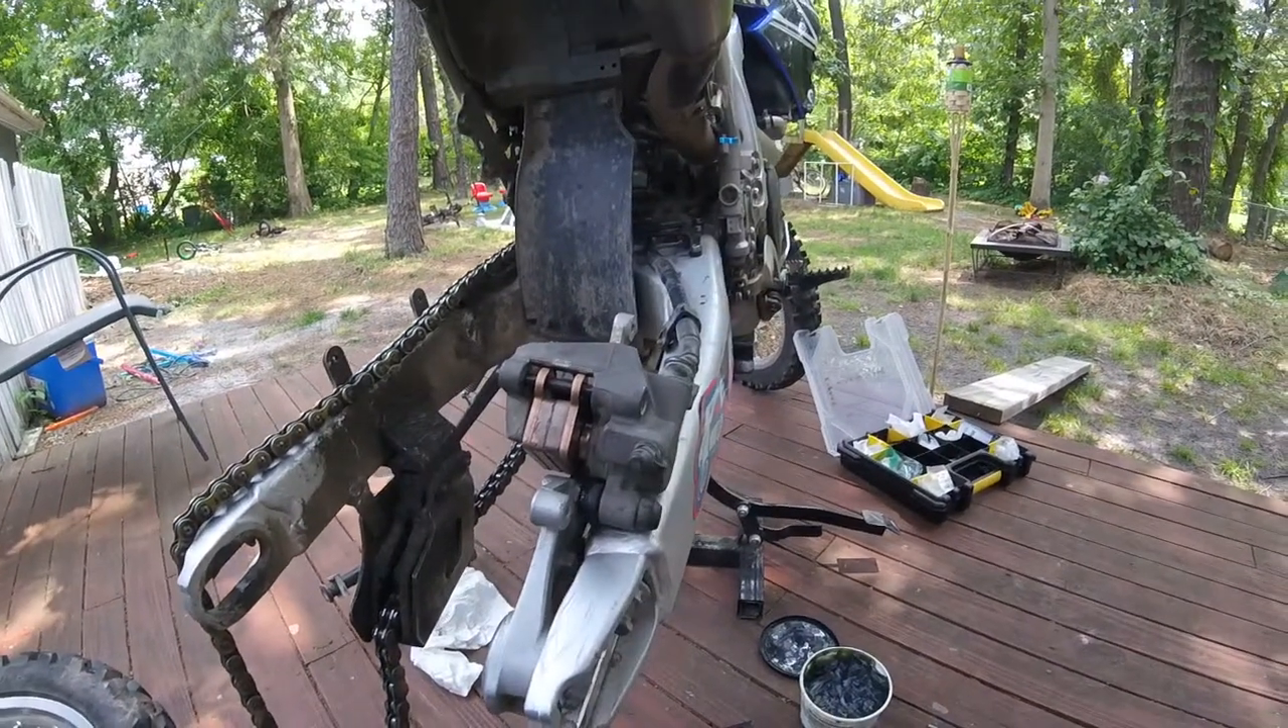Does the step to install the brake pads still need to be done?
No.